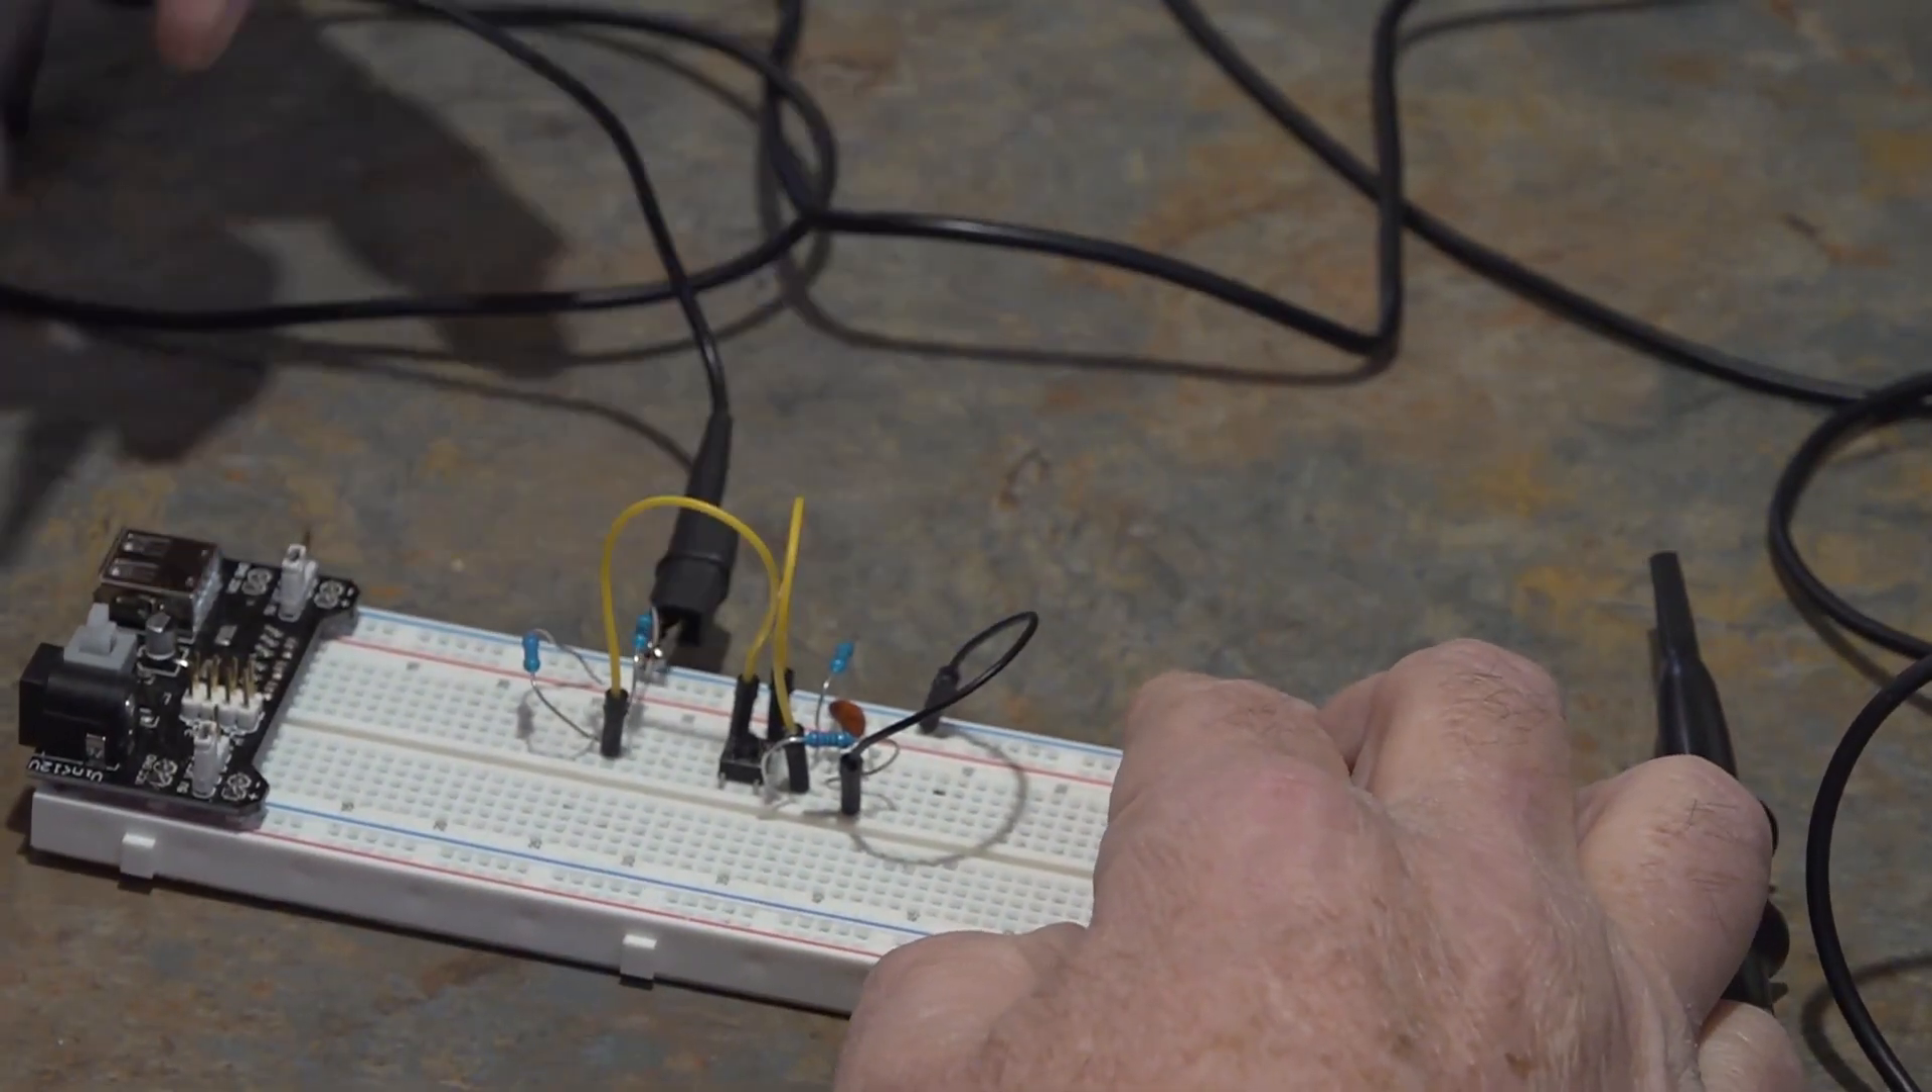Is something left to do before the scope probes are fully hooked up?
Yes.